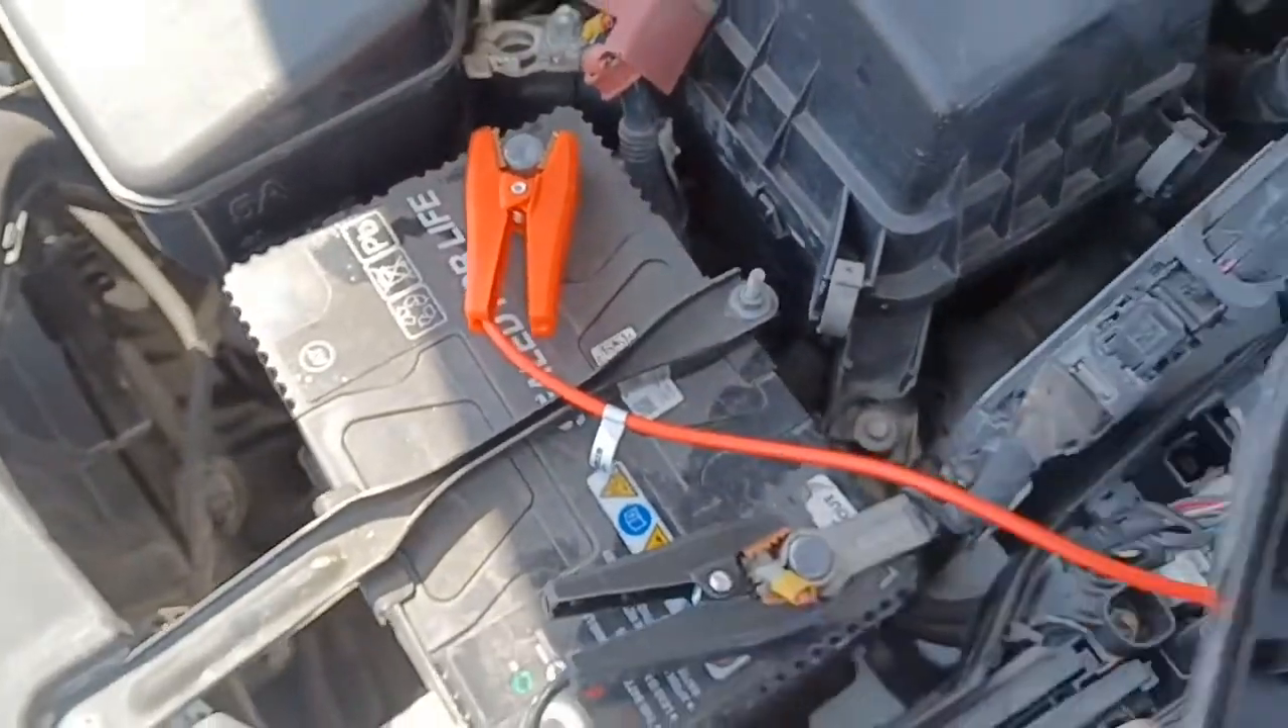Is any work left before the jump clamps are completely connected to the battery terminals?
No.